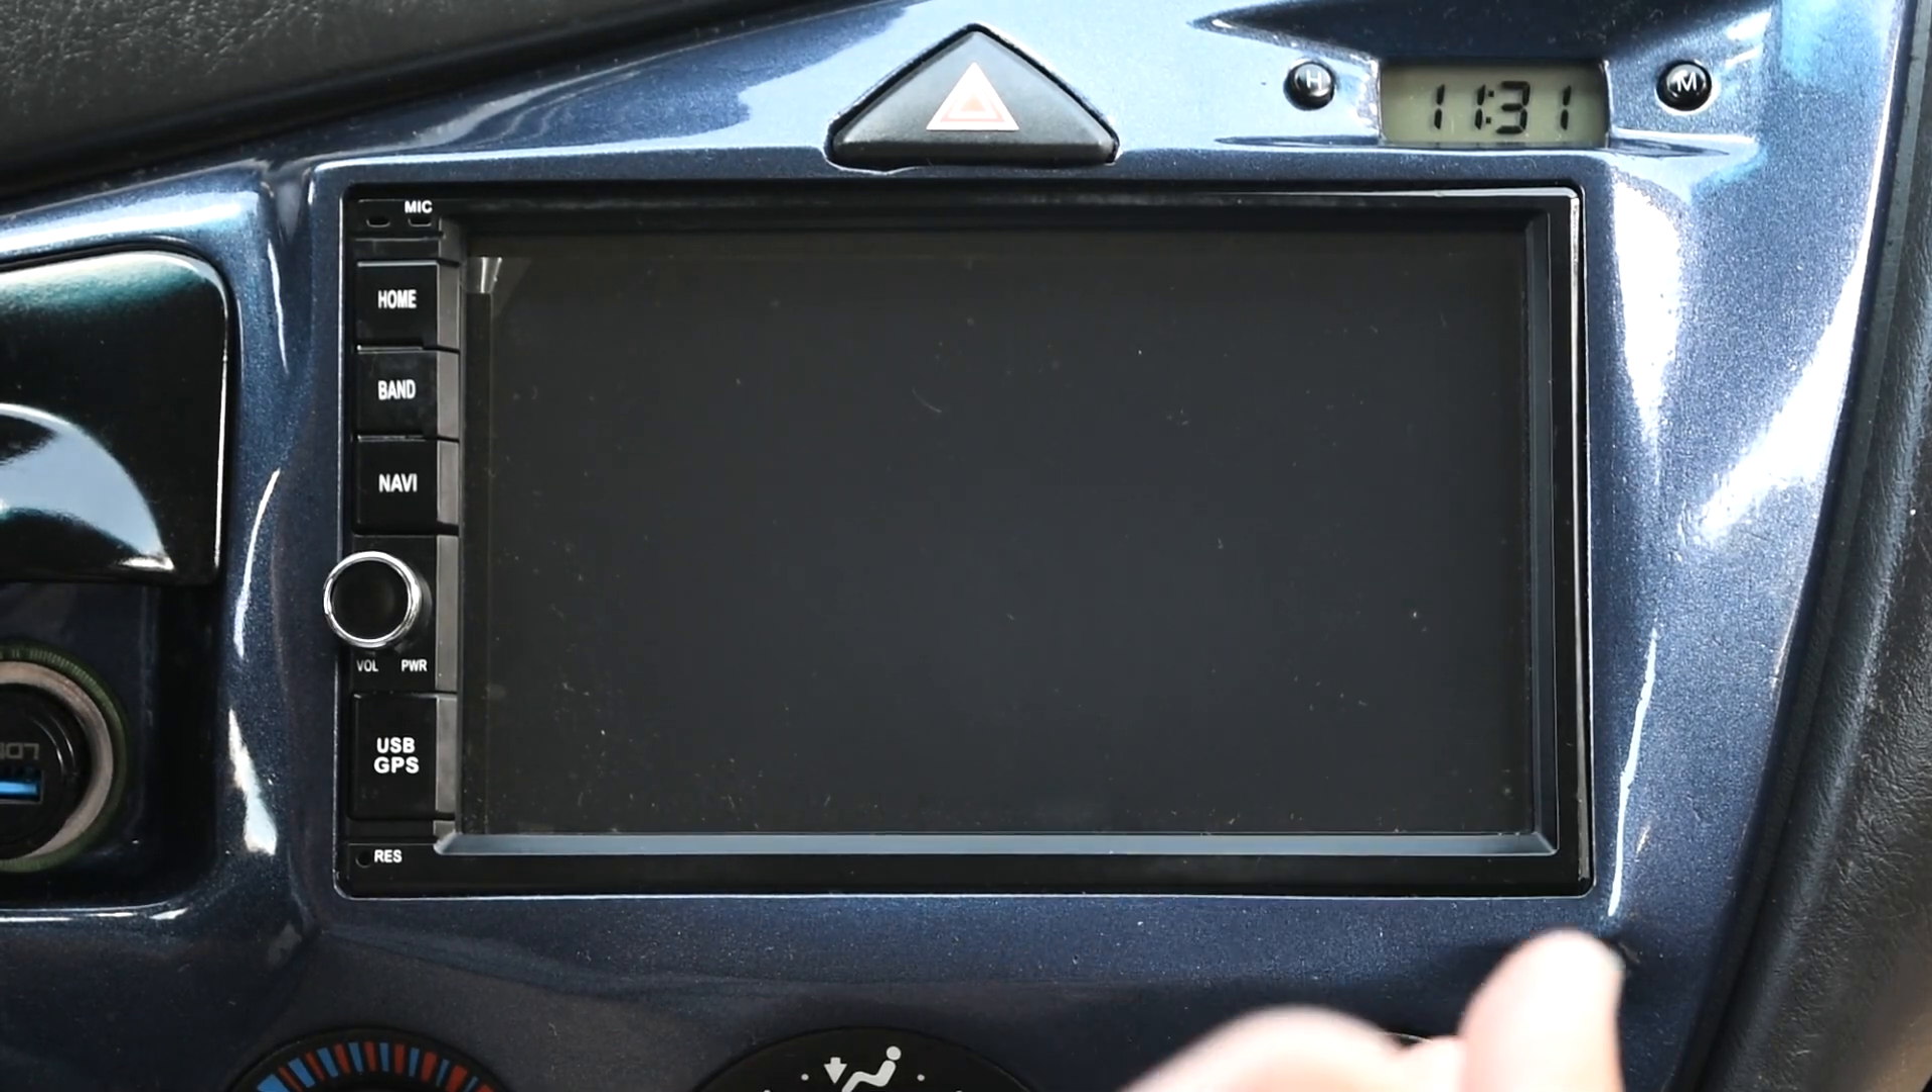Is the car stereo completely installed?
Yes.